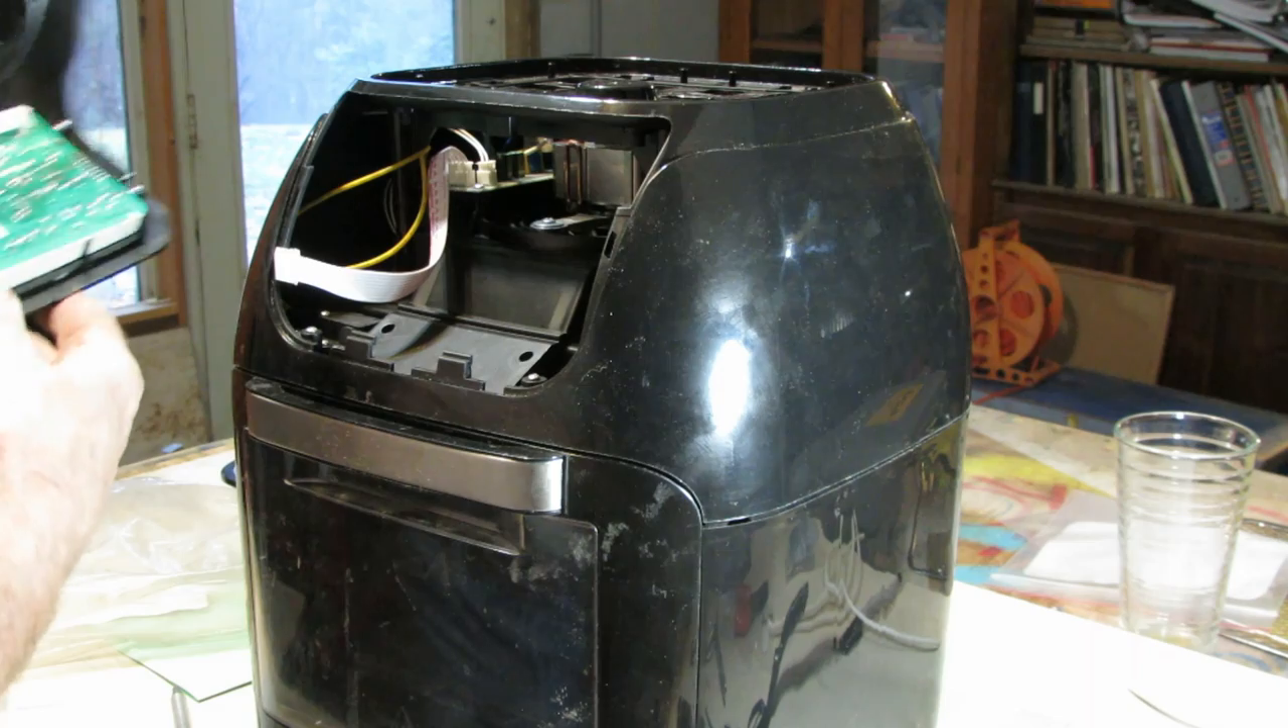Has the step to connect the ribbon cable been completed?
No.